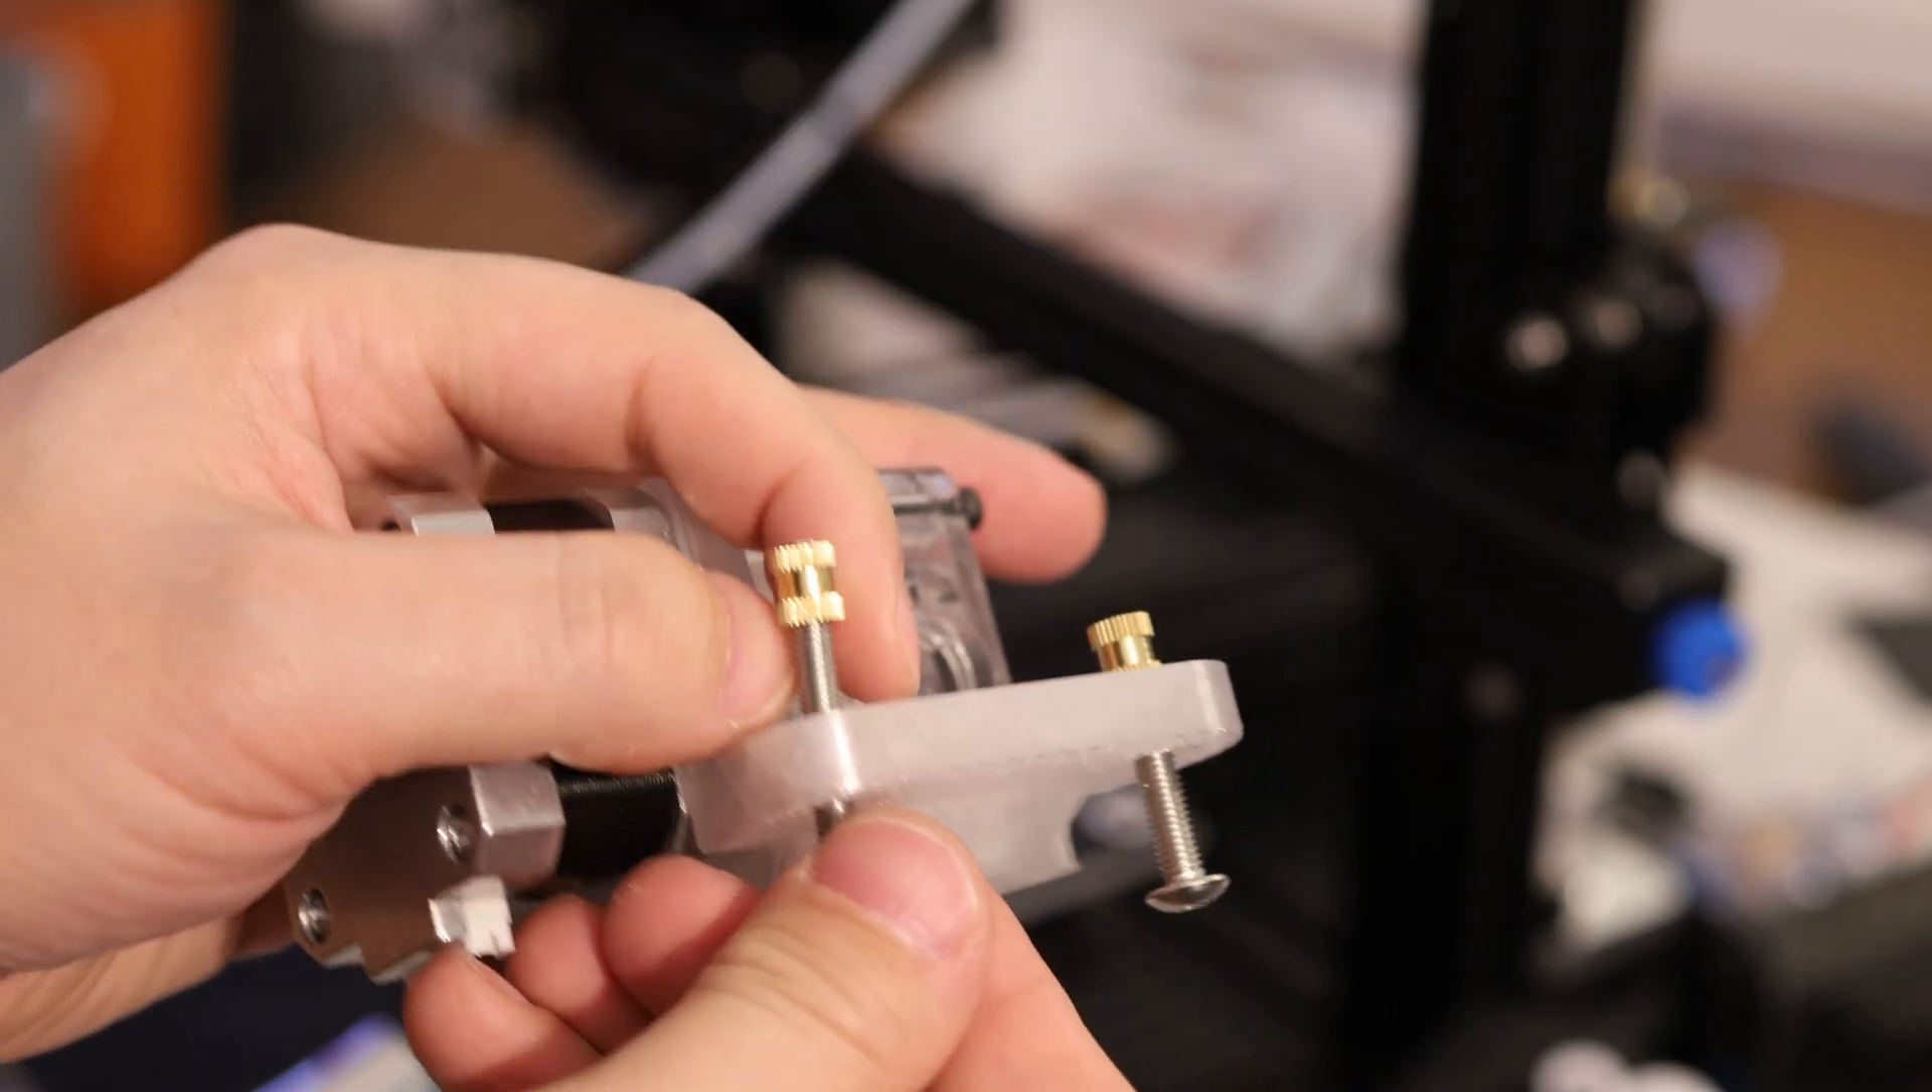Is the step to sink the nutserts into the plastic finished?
No.